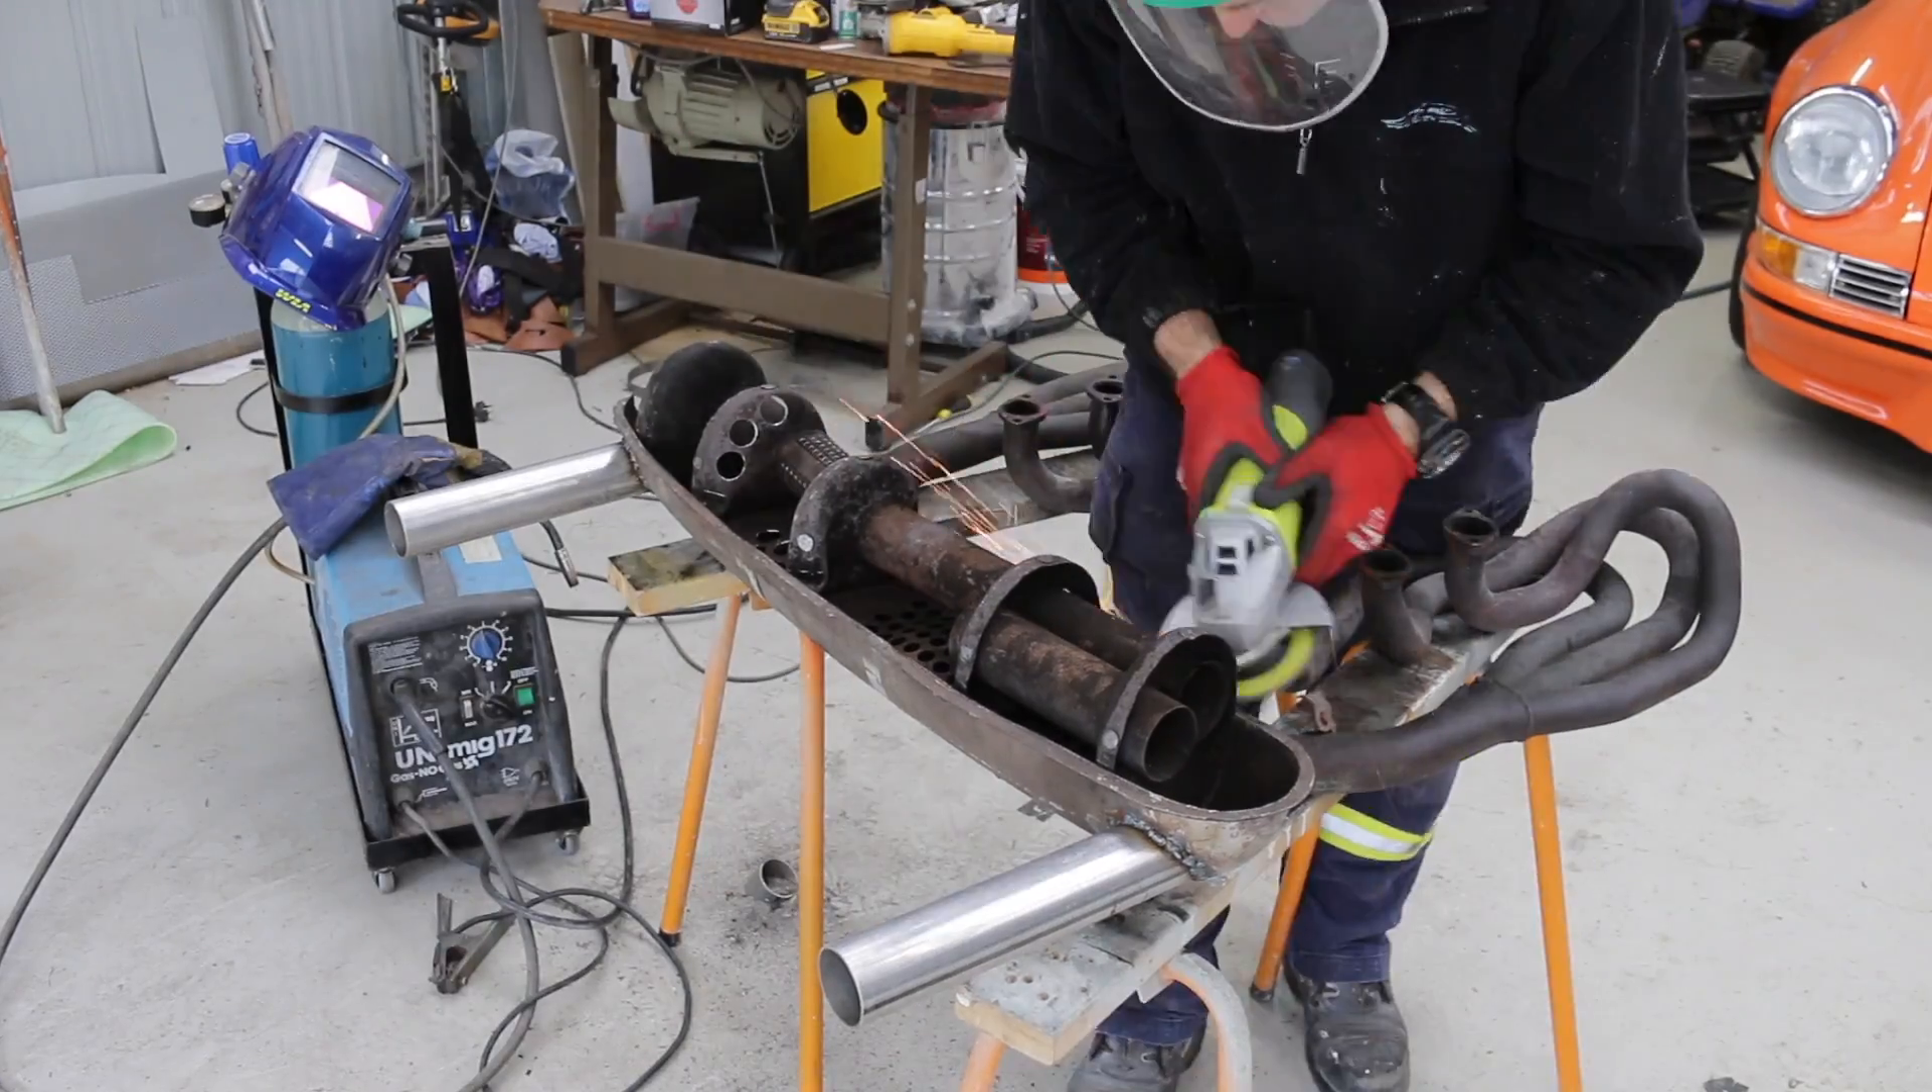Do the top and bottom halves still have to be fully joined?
Yes.